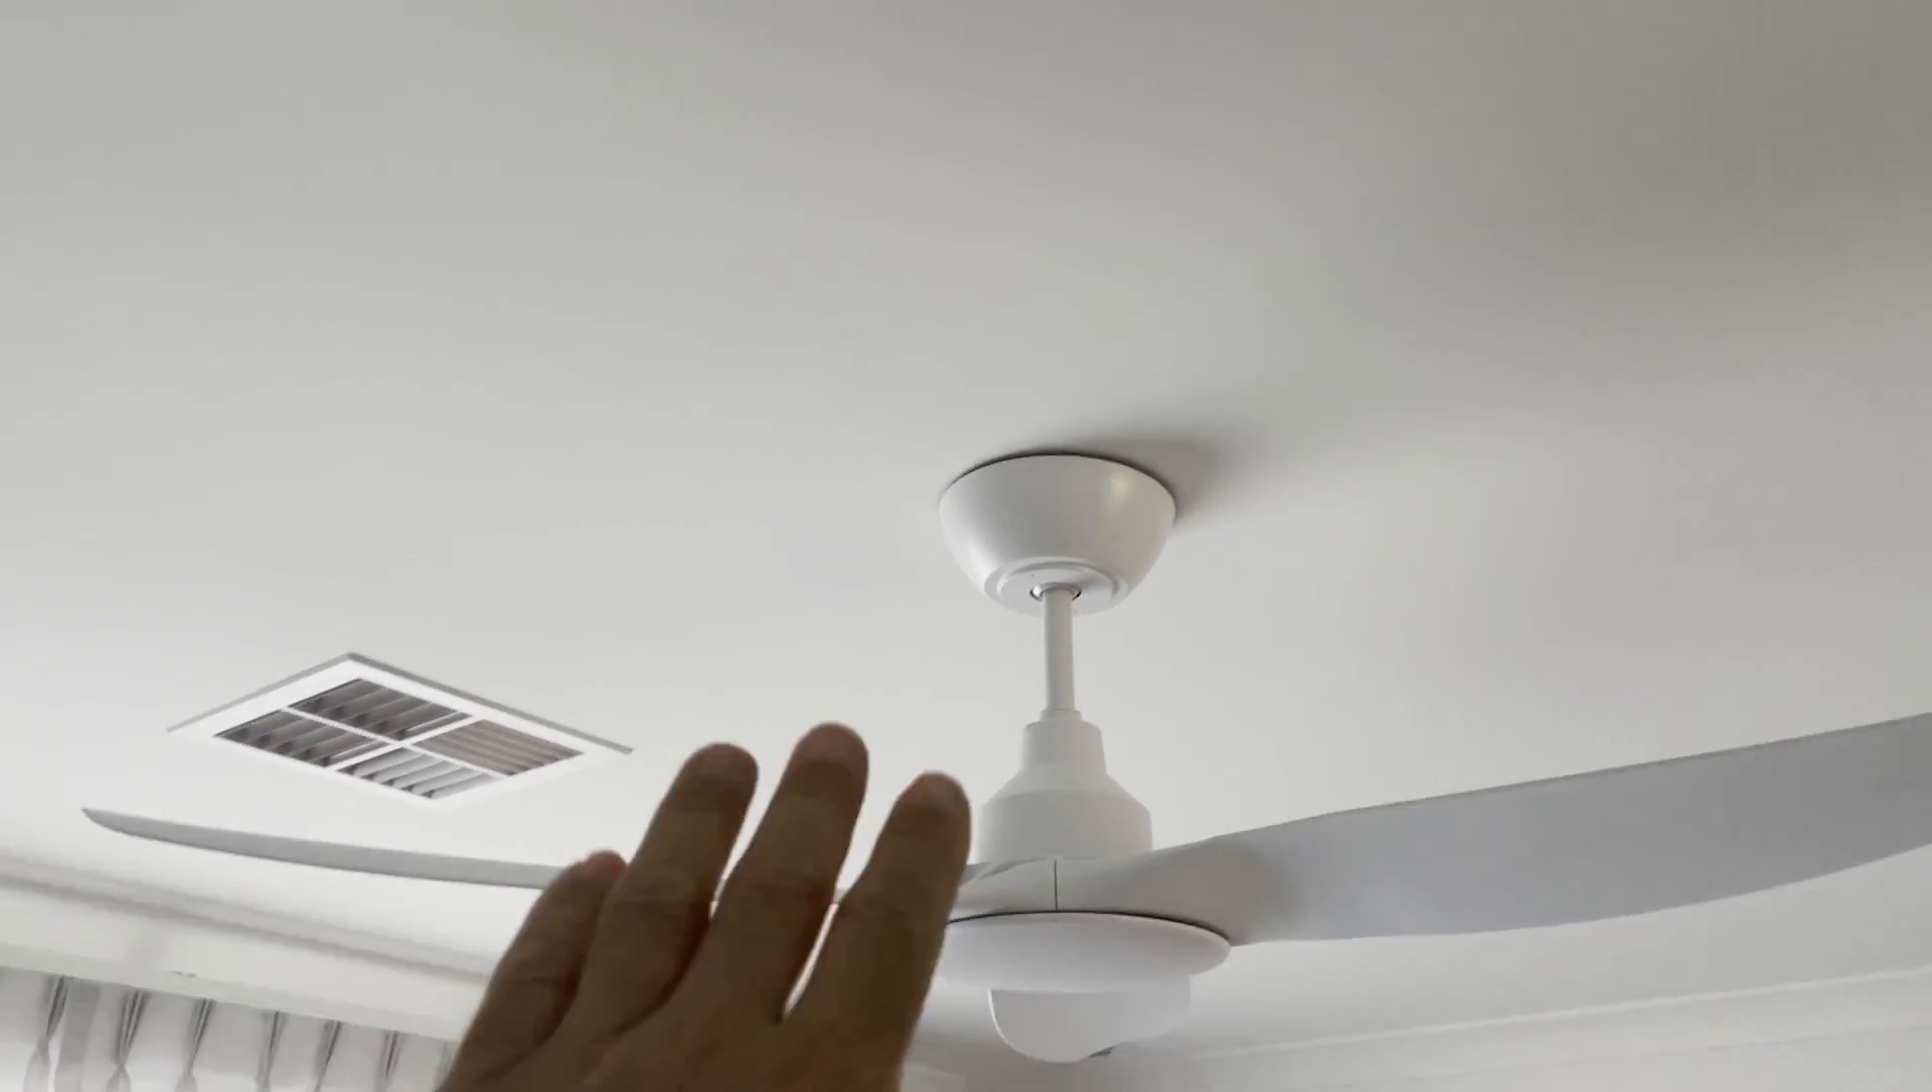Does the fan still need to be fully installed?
No.